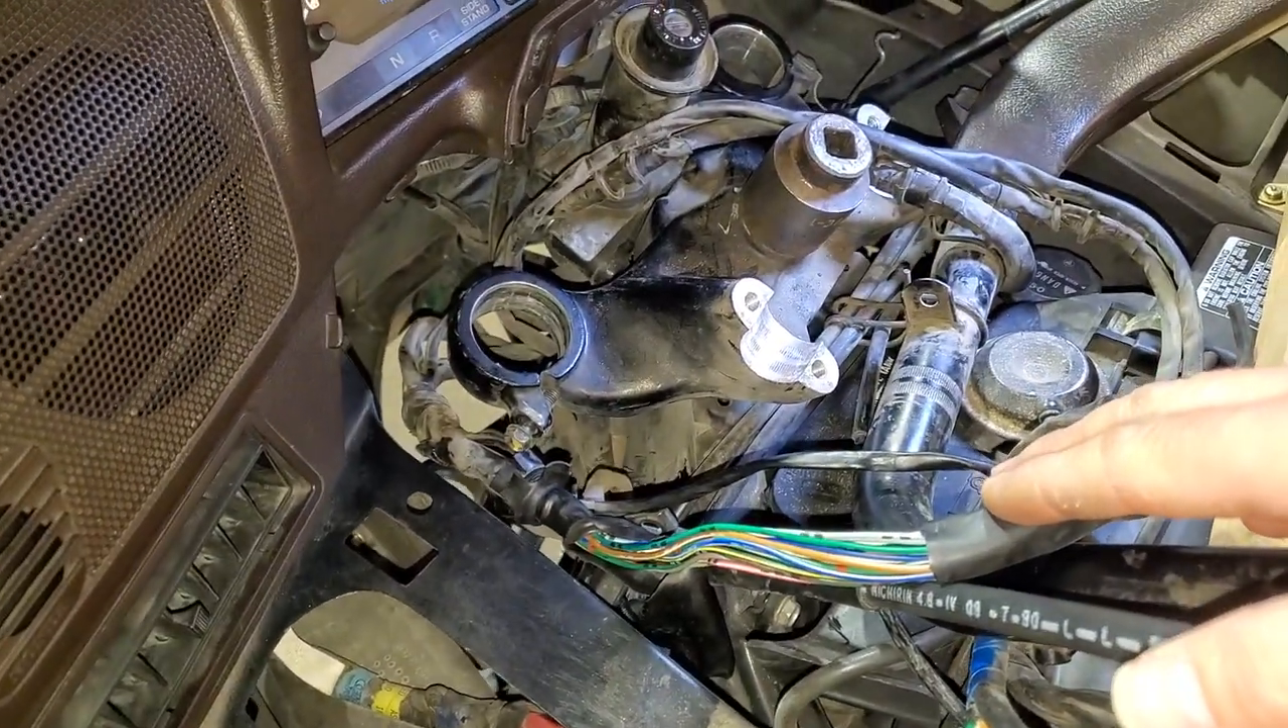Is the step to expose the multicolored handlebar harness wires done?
Yes.